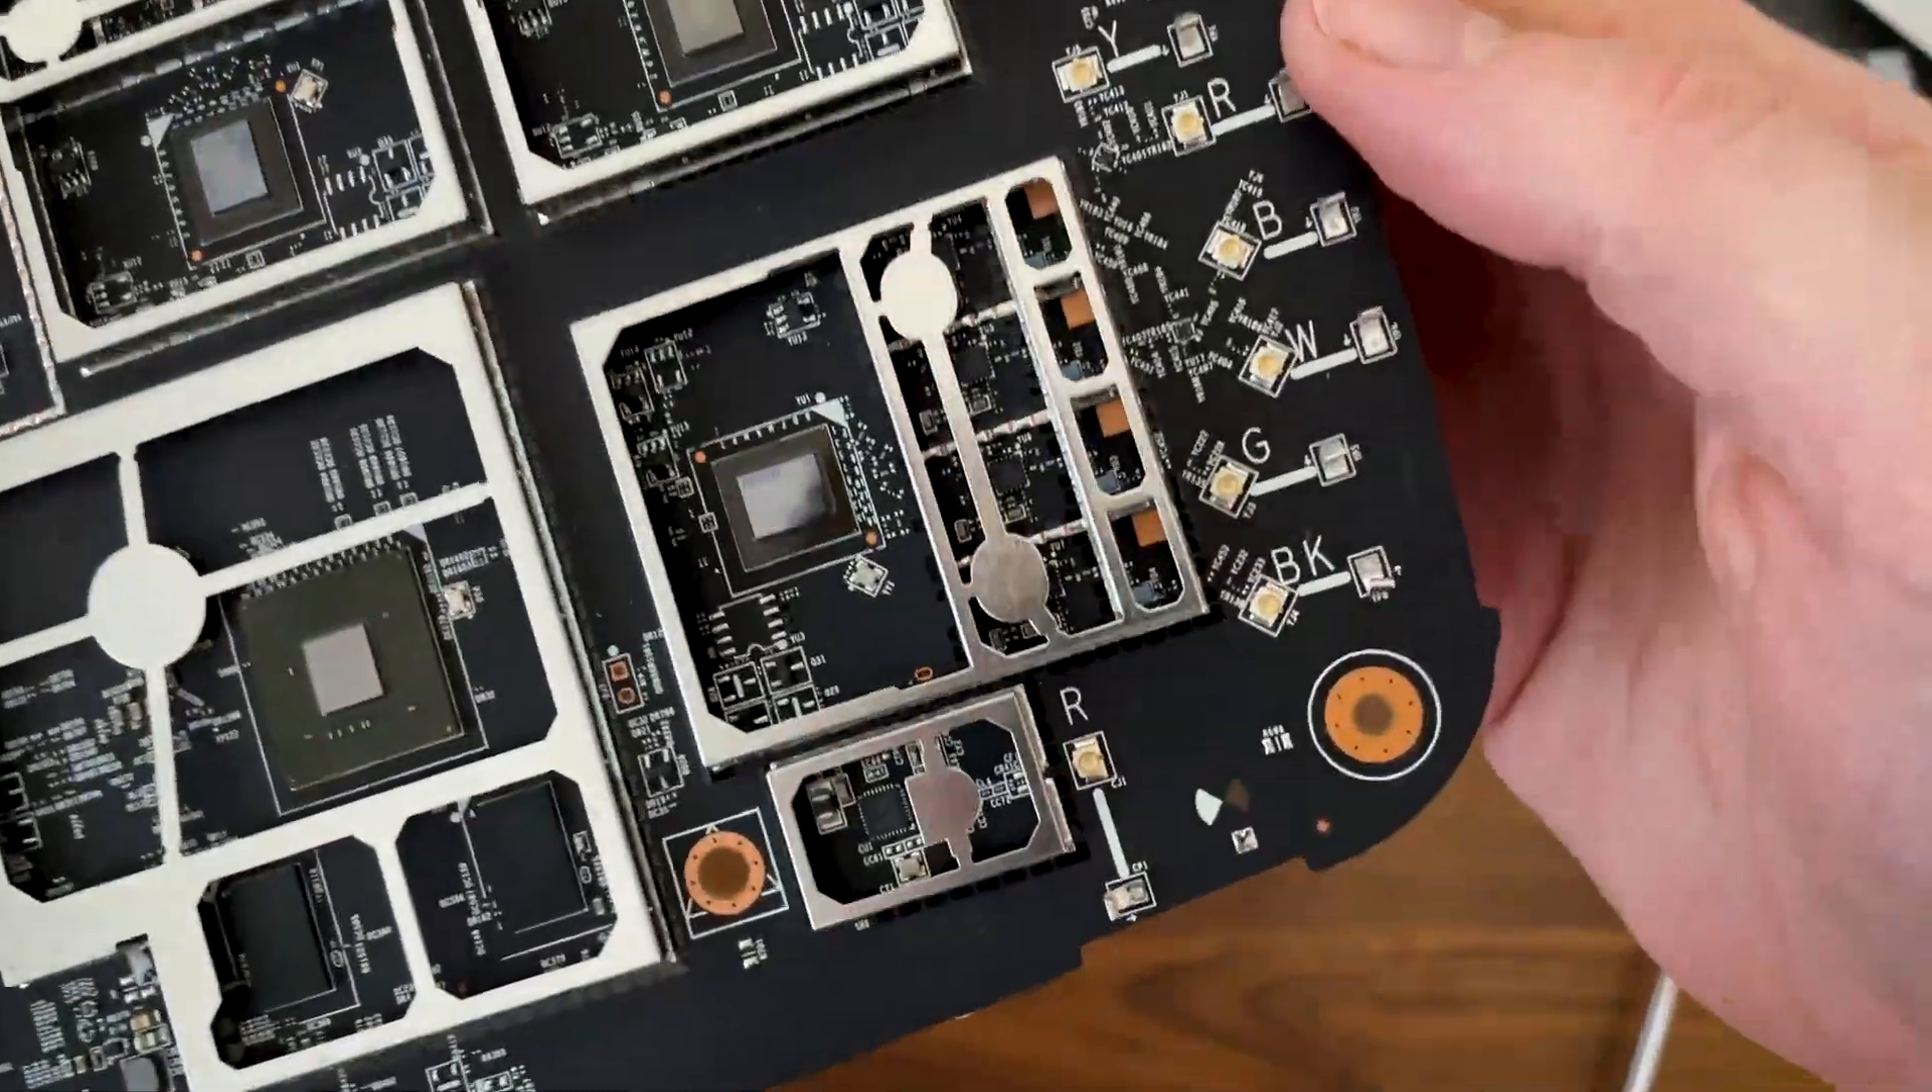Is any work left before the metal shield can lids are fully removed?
No.